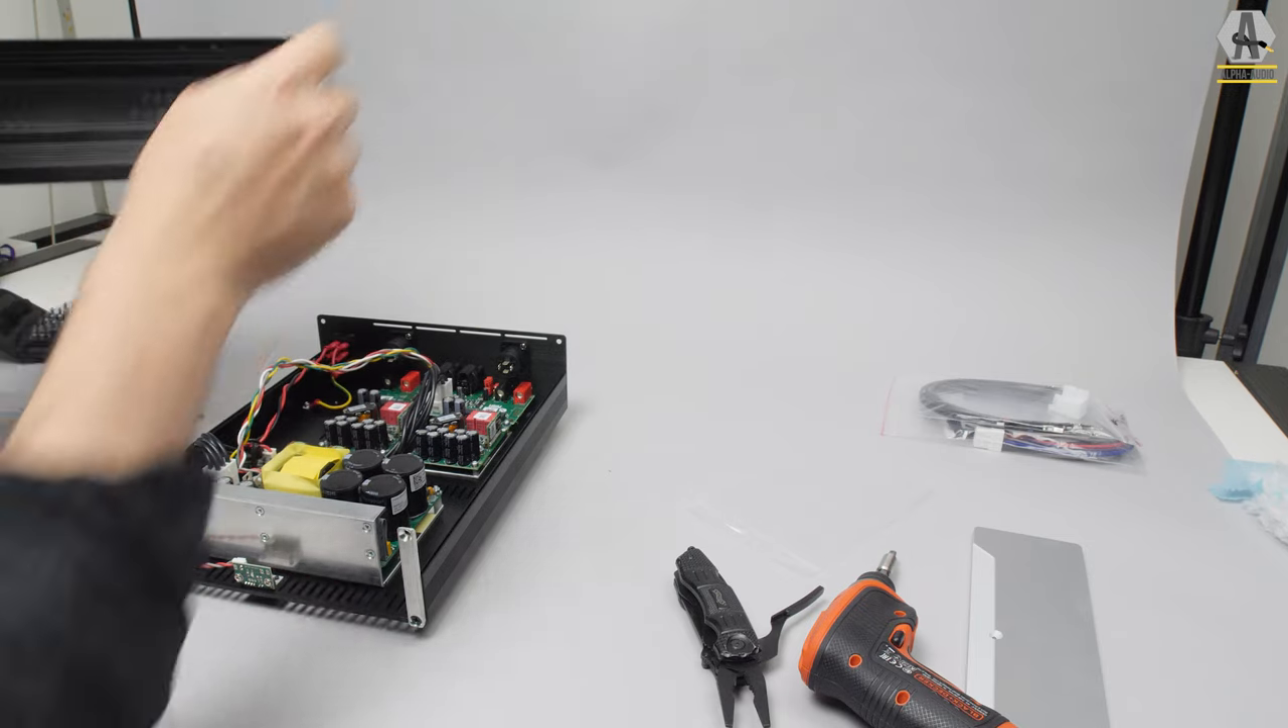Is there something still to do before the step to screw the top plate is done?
Yes.